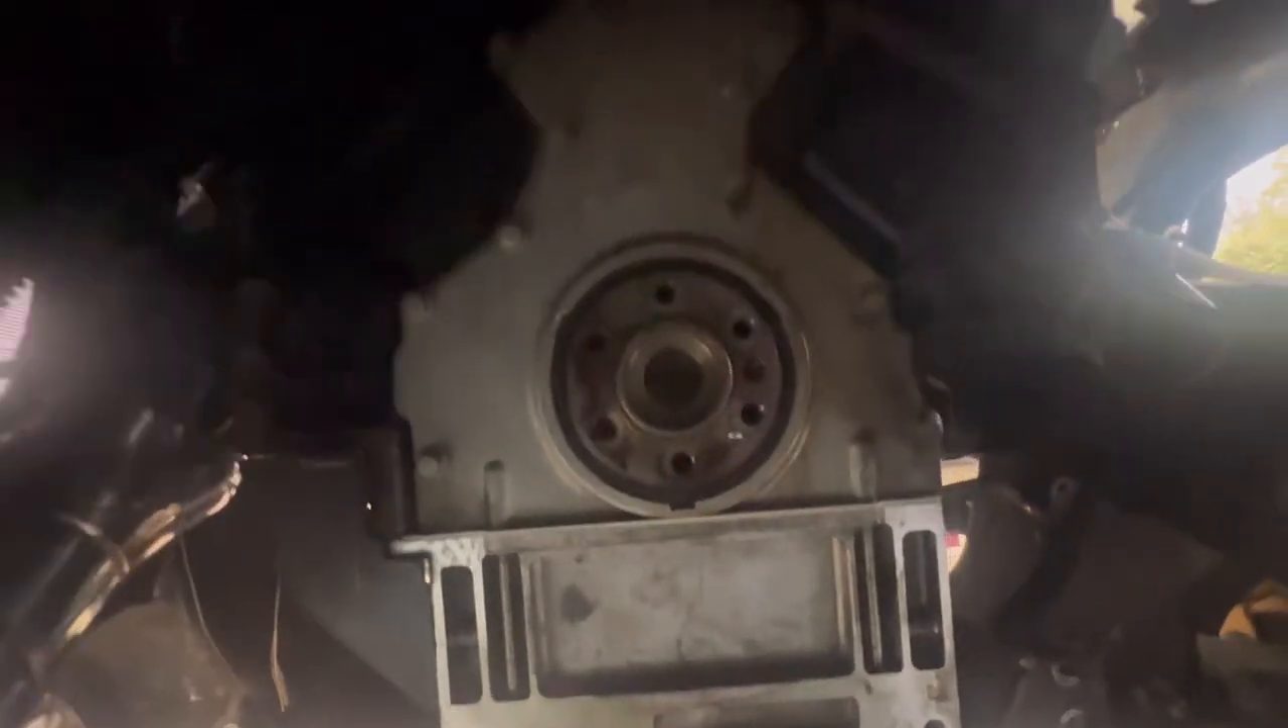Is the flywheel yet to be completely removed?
No.